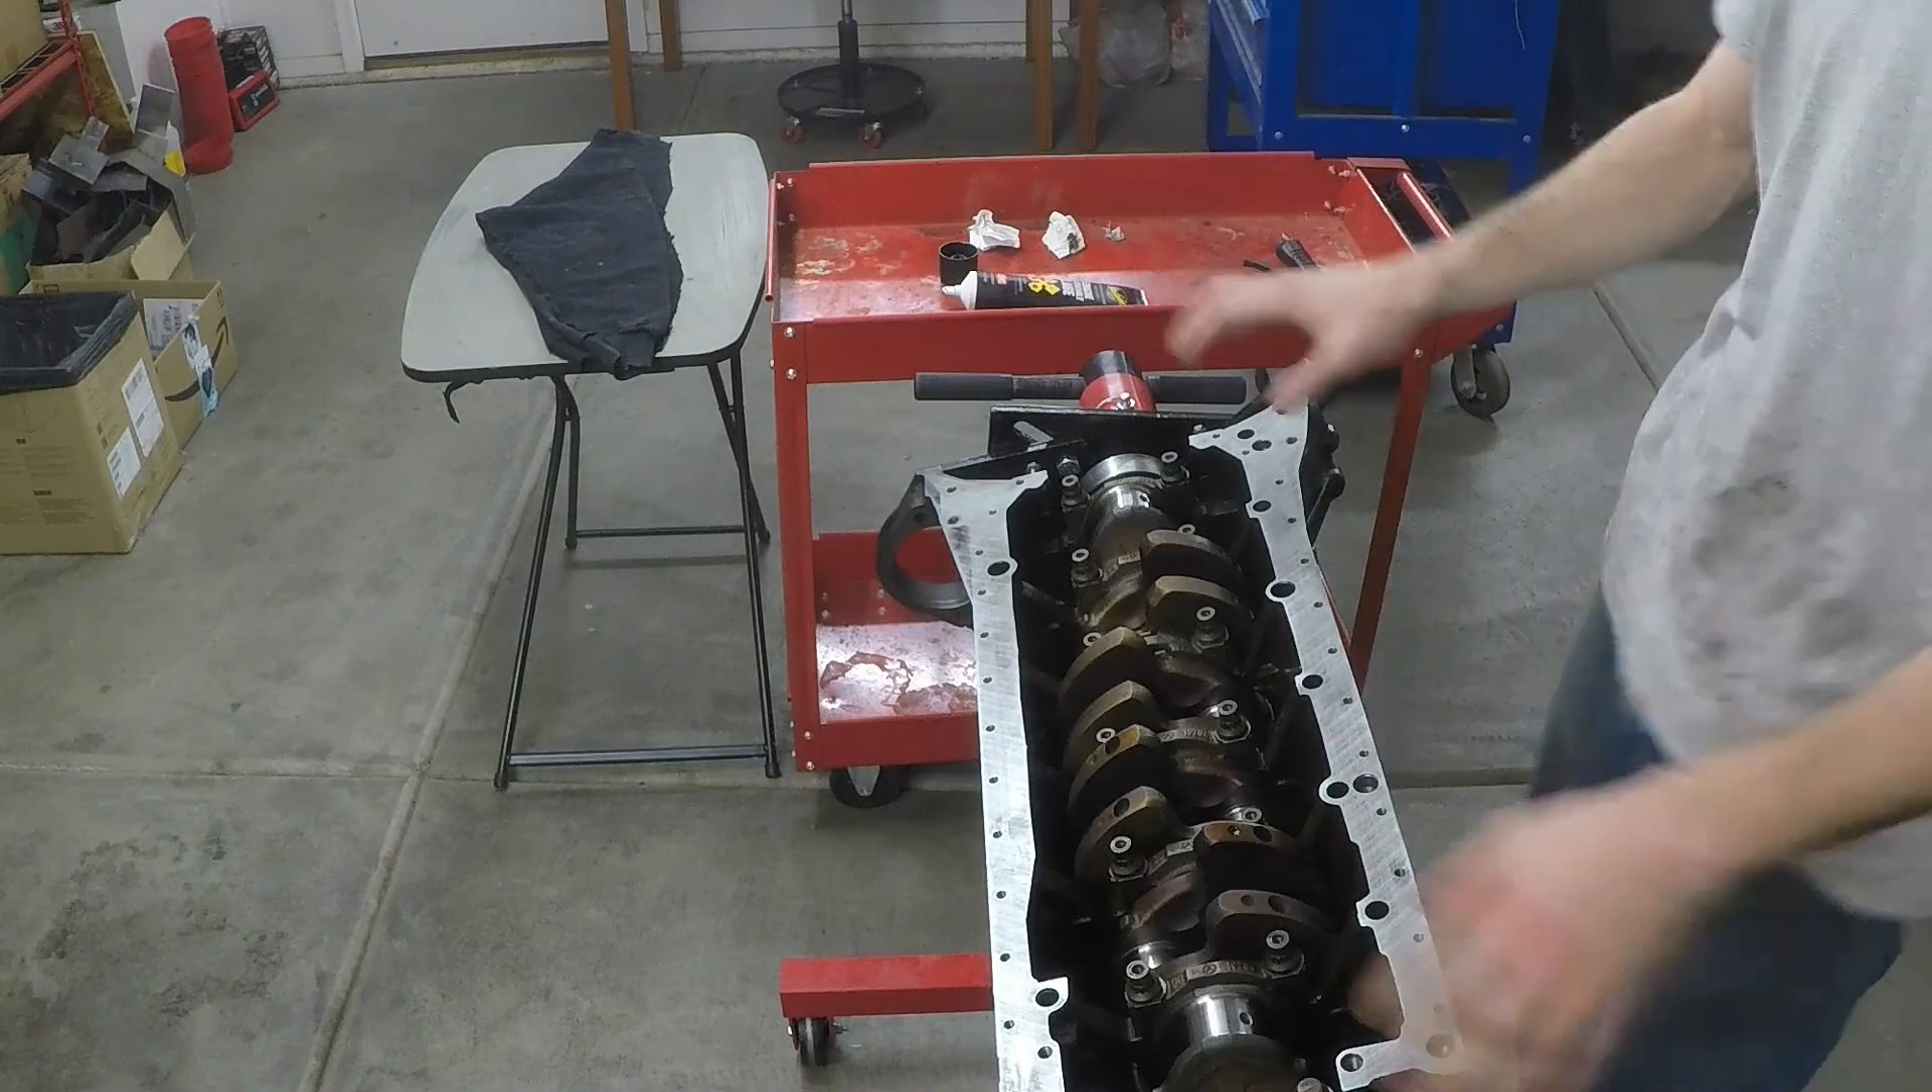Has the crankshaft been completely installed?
Yes.